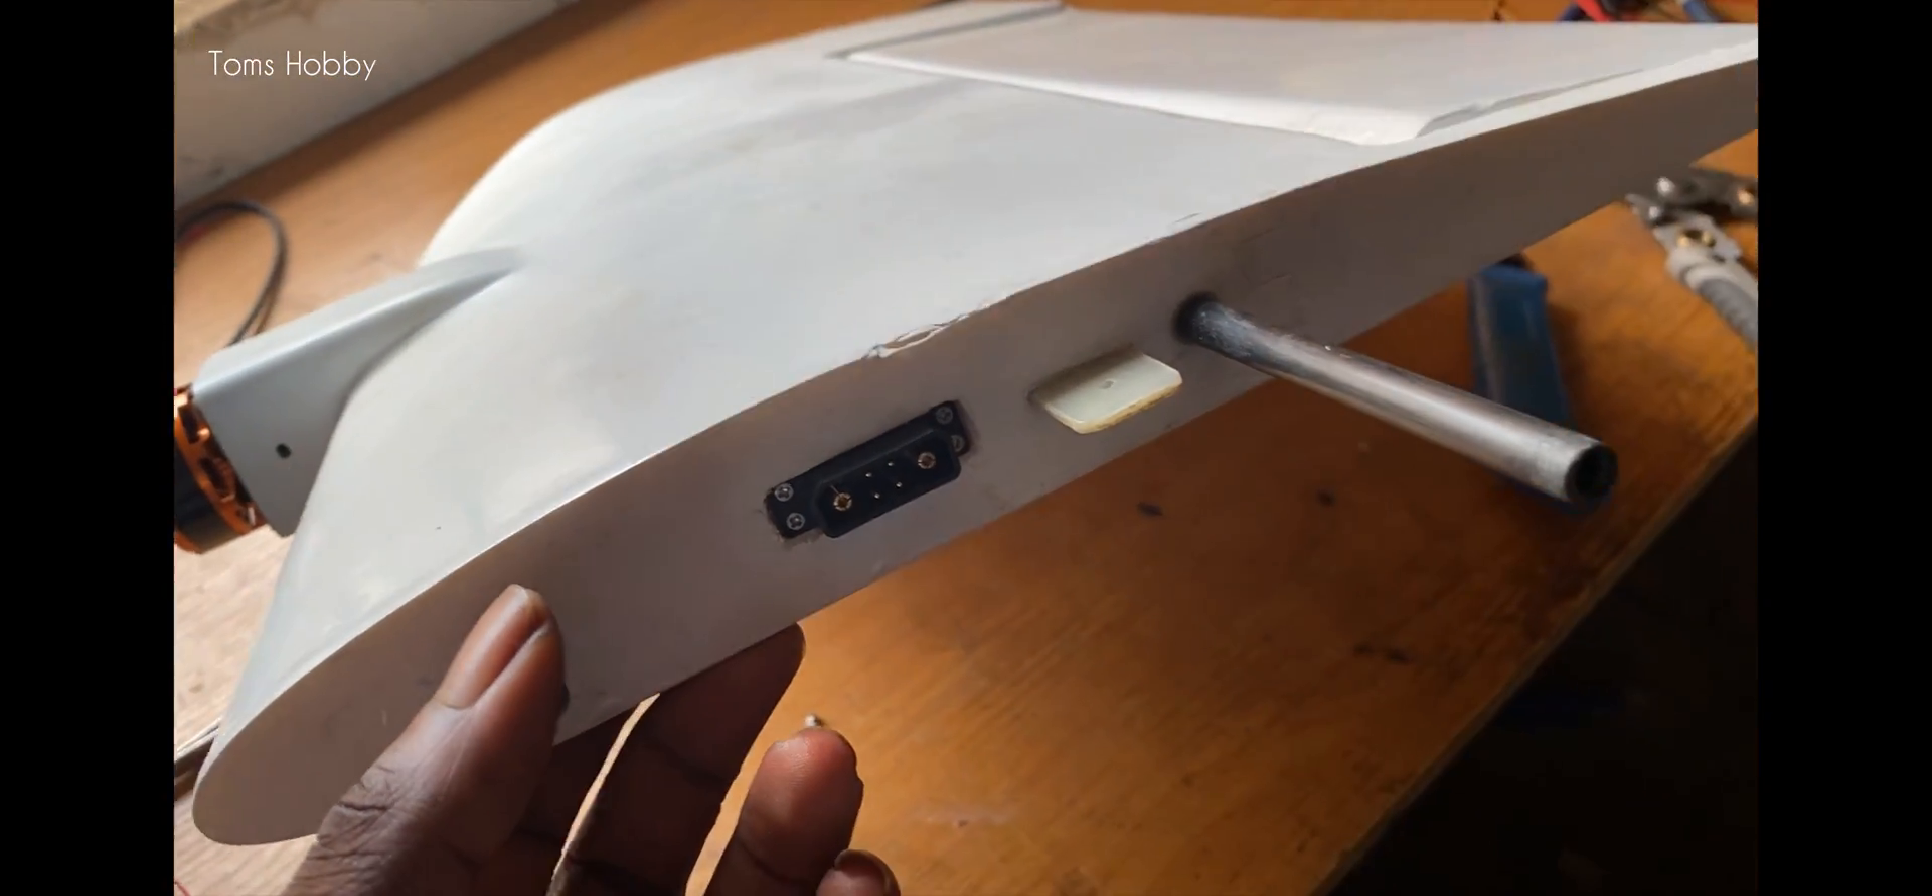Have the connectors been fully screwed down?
Yes.